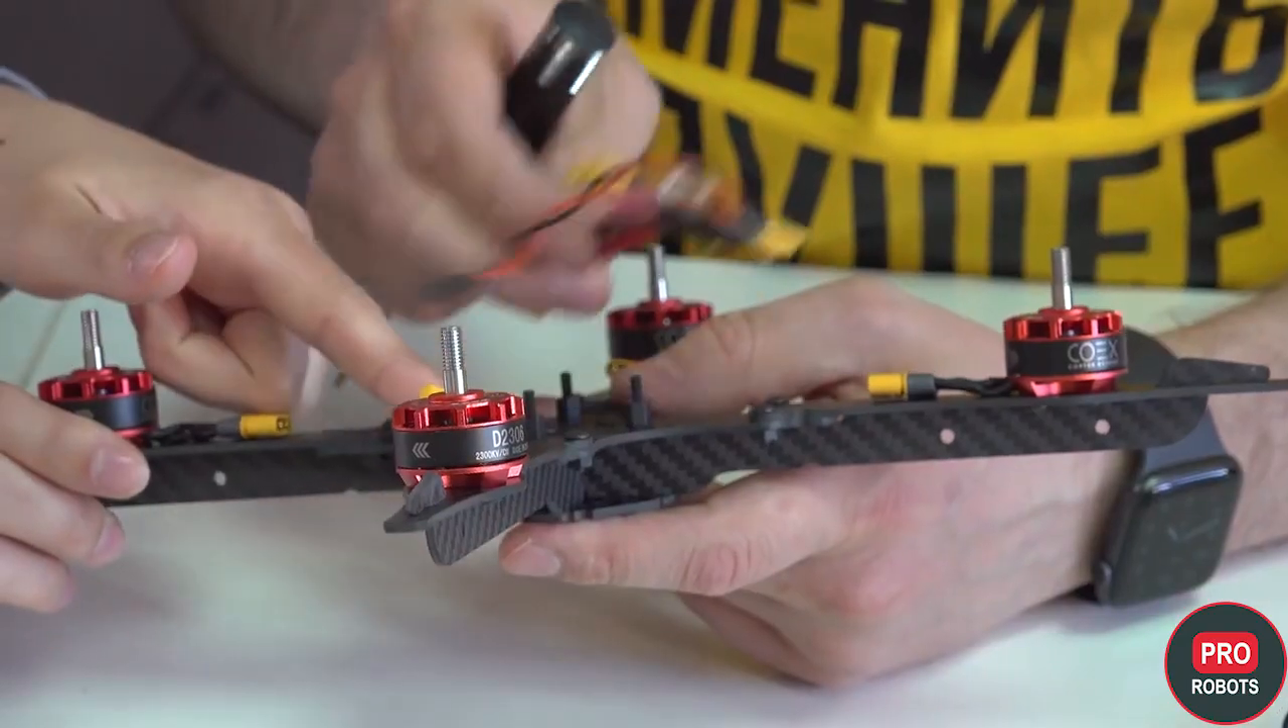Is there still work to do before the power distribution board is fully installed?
Yes.